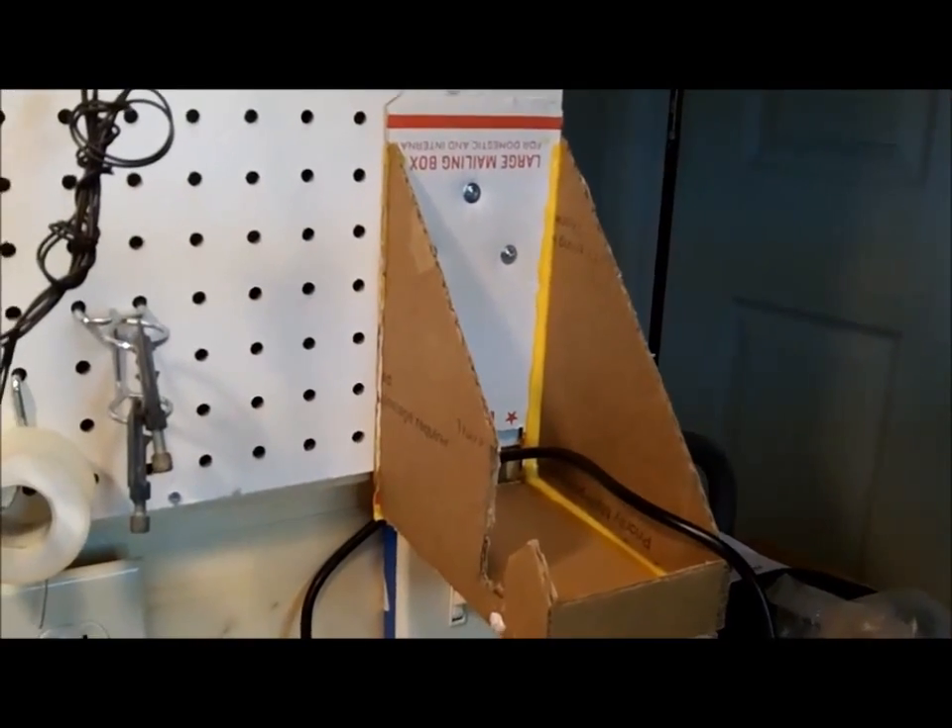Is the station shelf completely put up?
Yes.